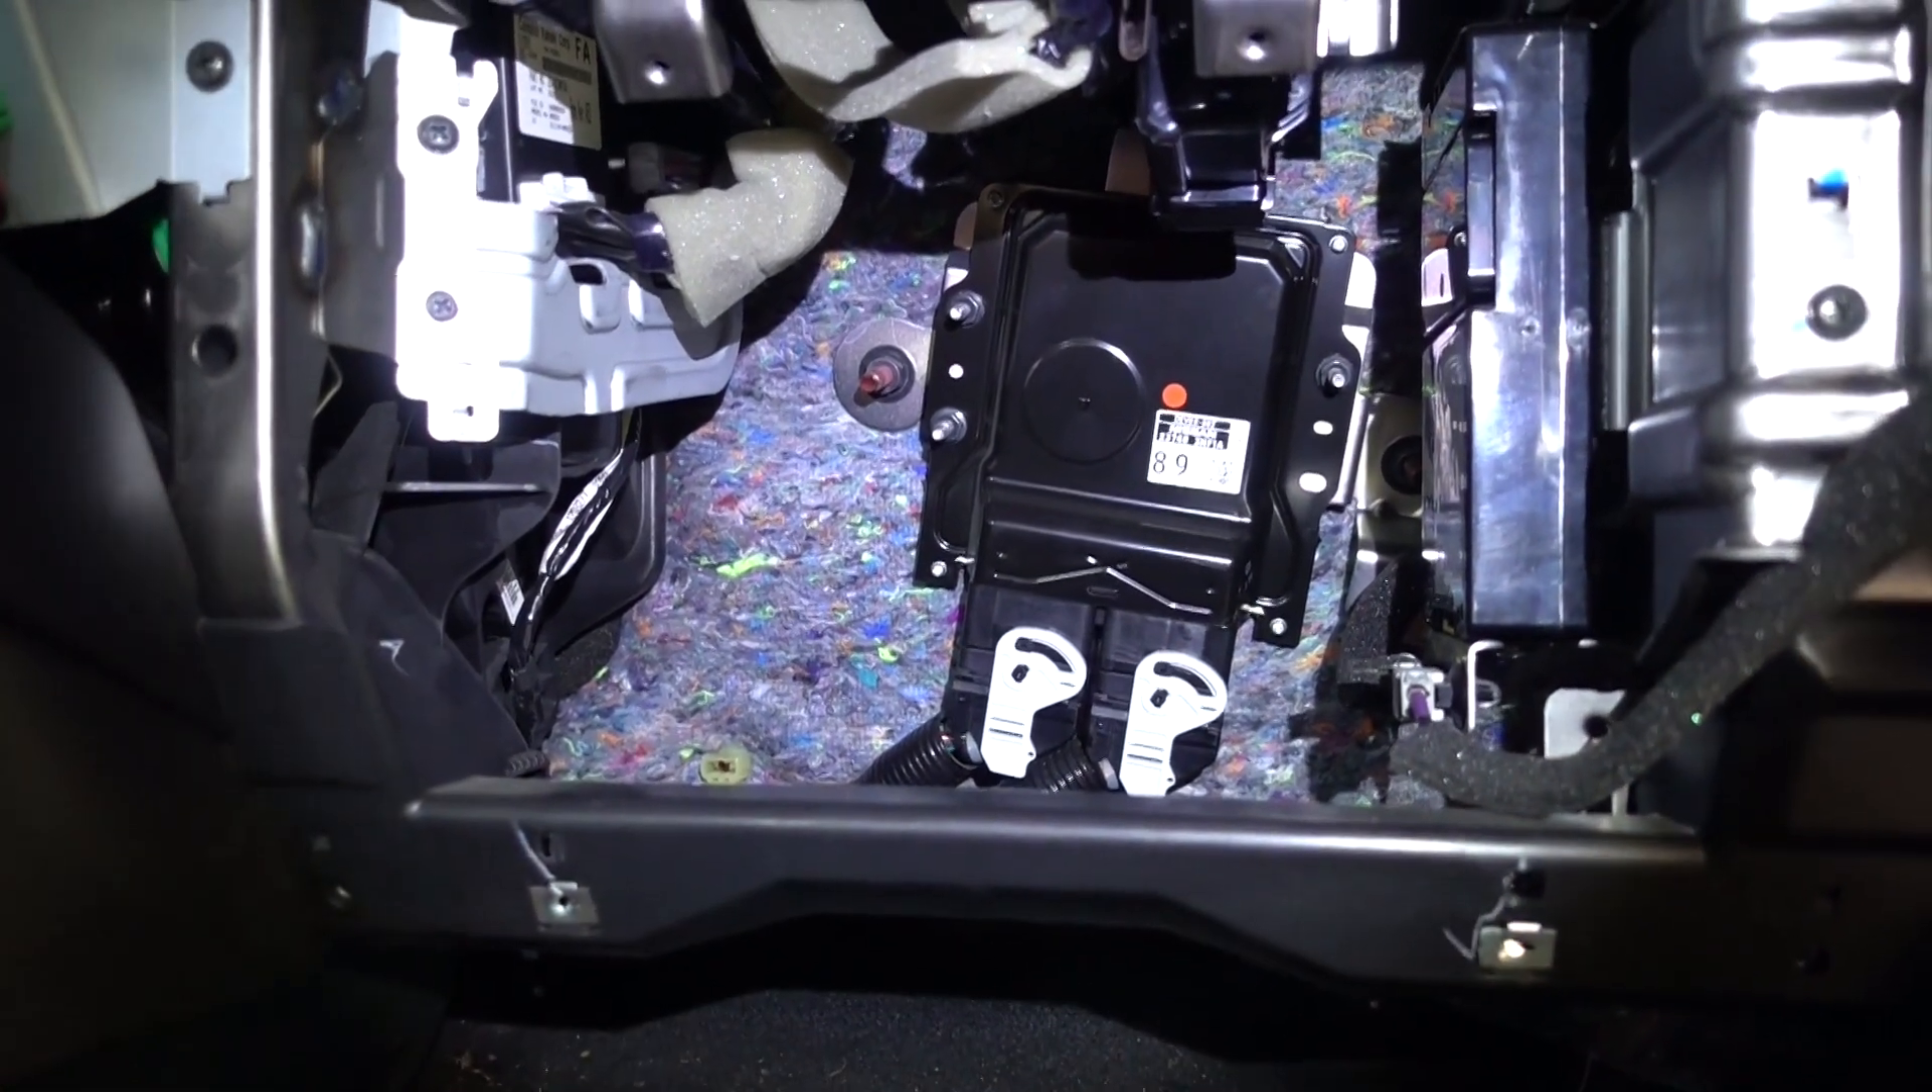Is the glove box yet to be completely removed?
No.